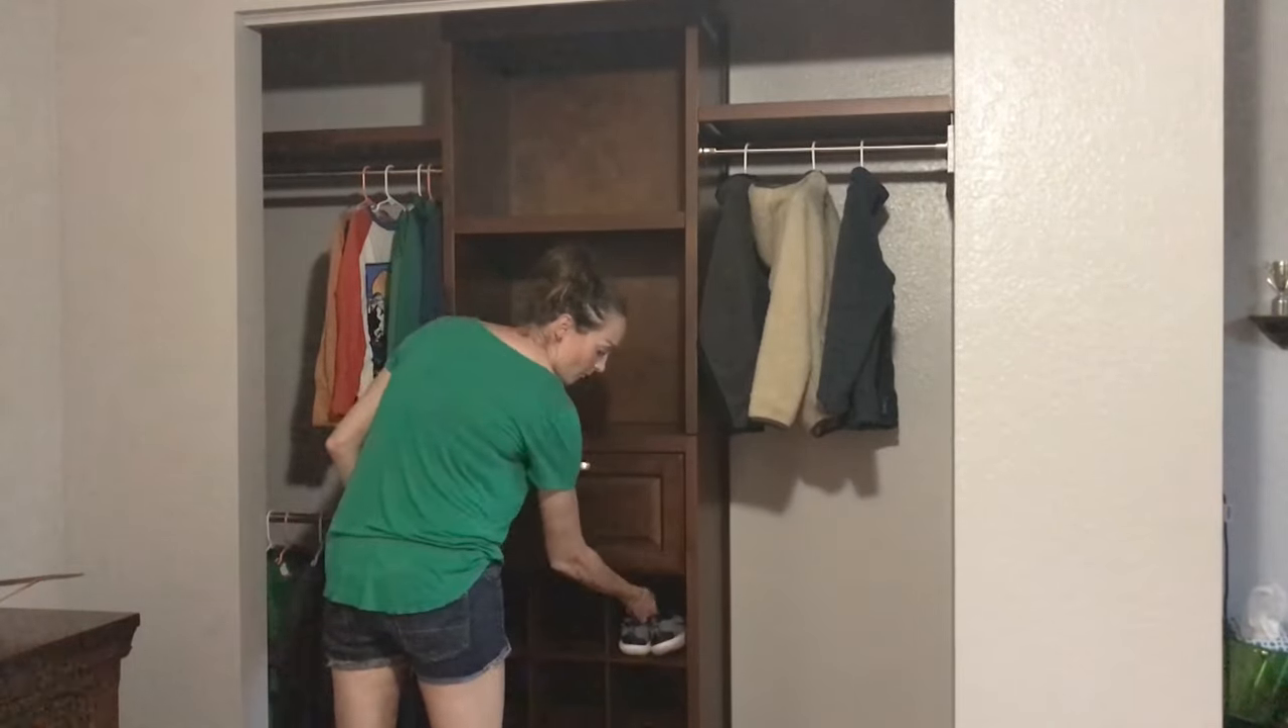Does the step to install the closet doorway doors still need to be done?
Yes.